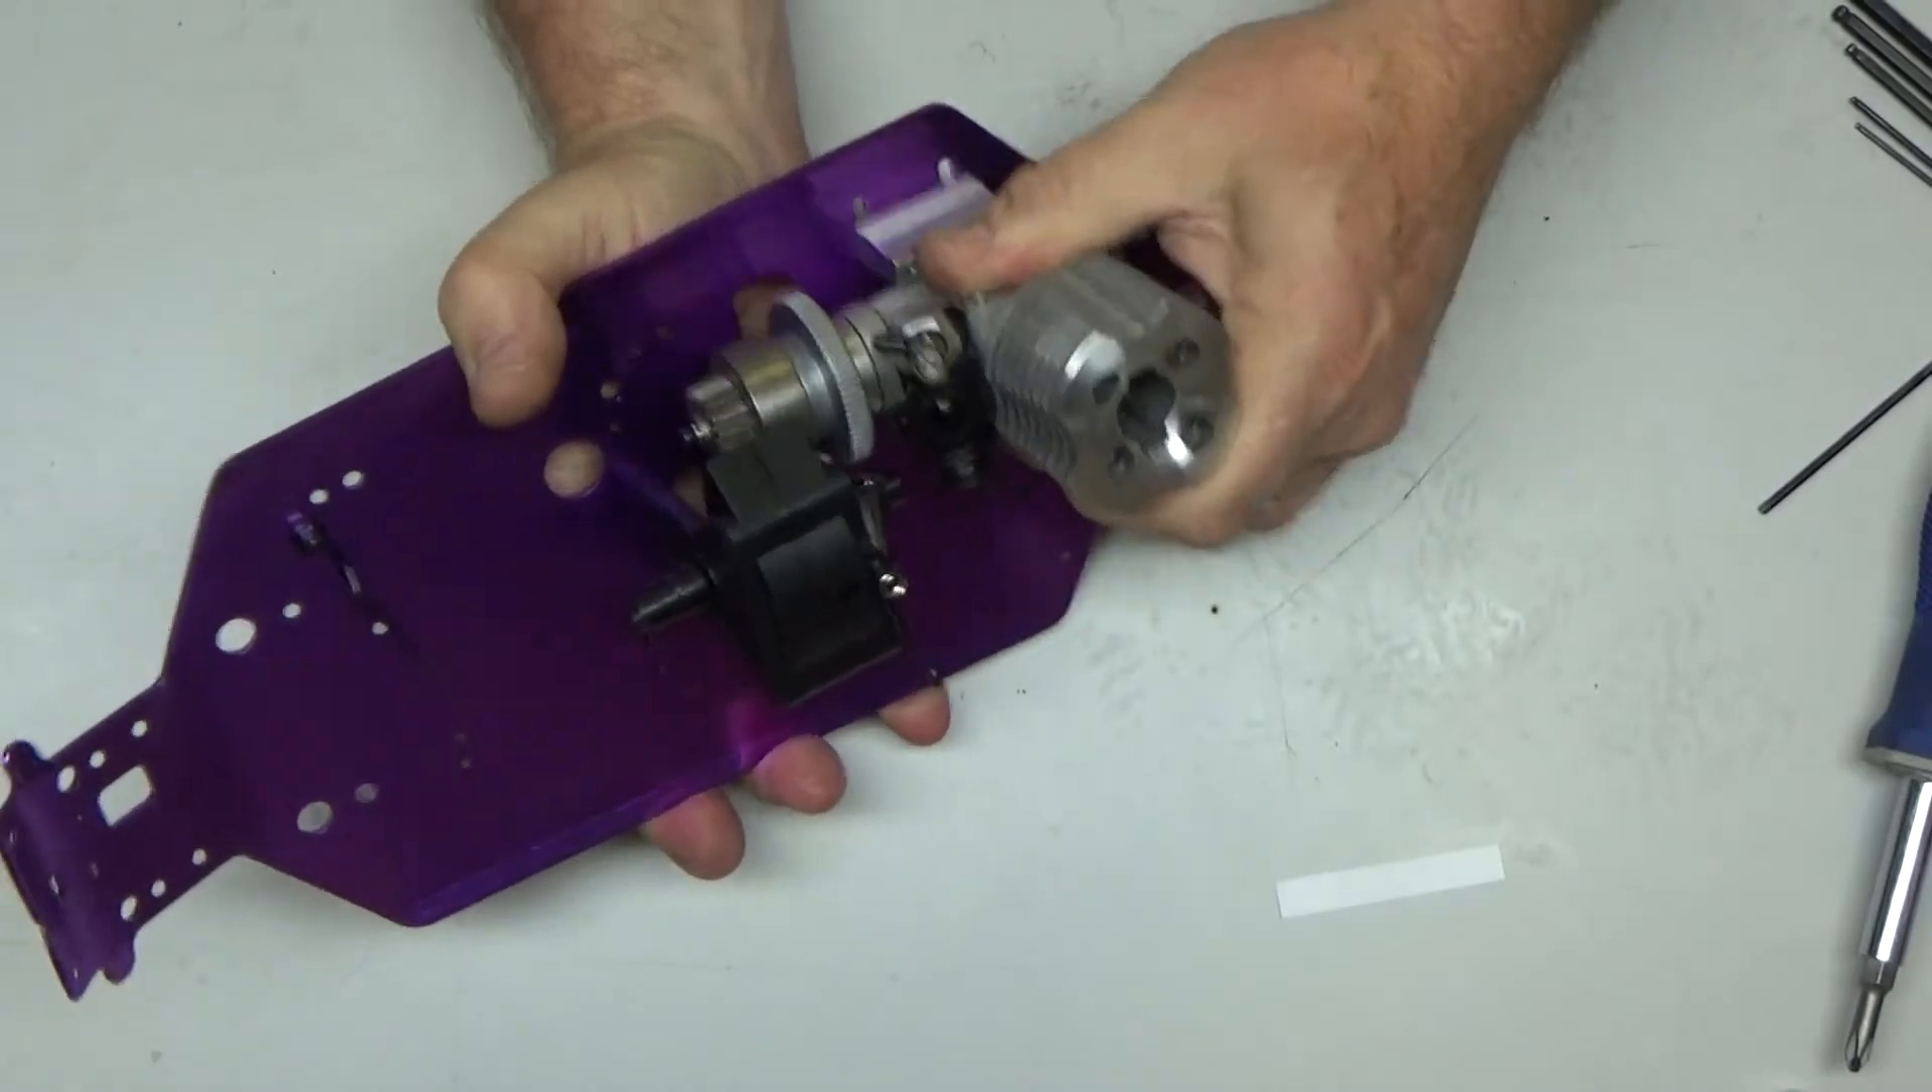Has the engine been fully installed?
No.